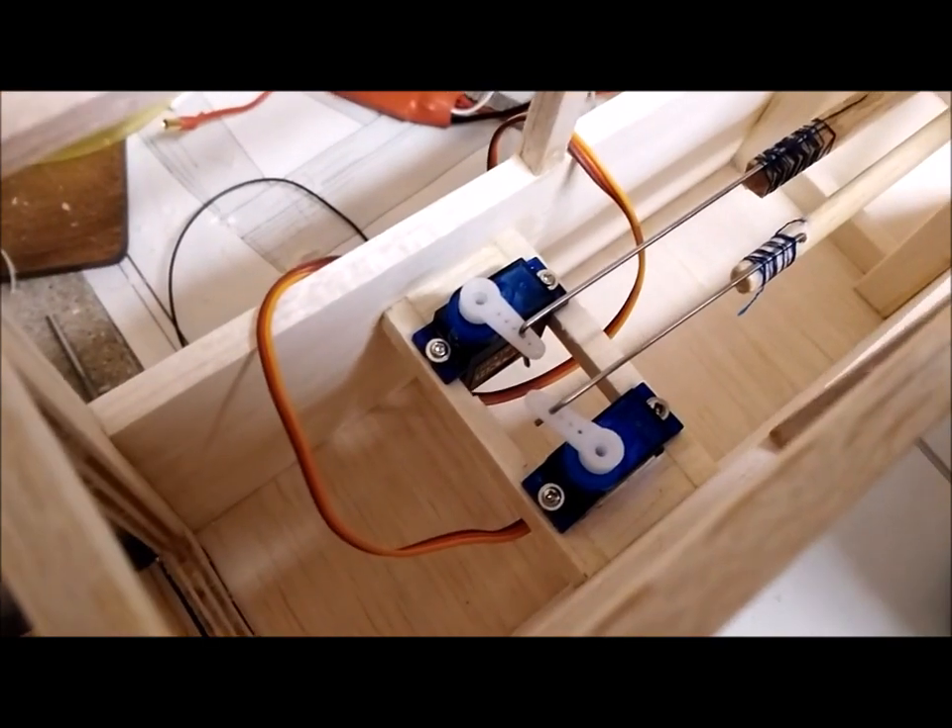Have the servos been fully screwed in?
Yes.